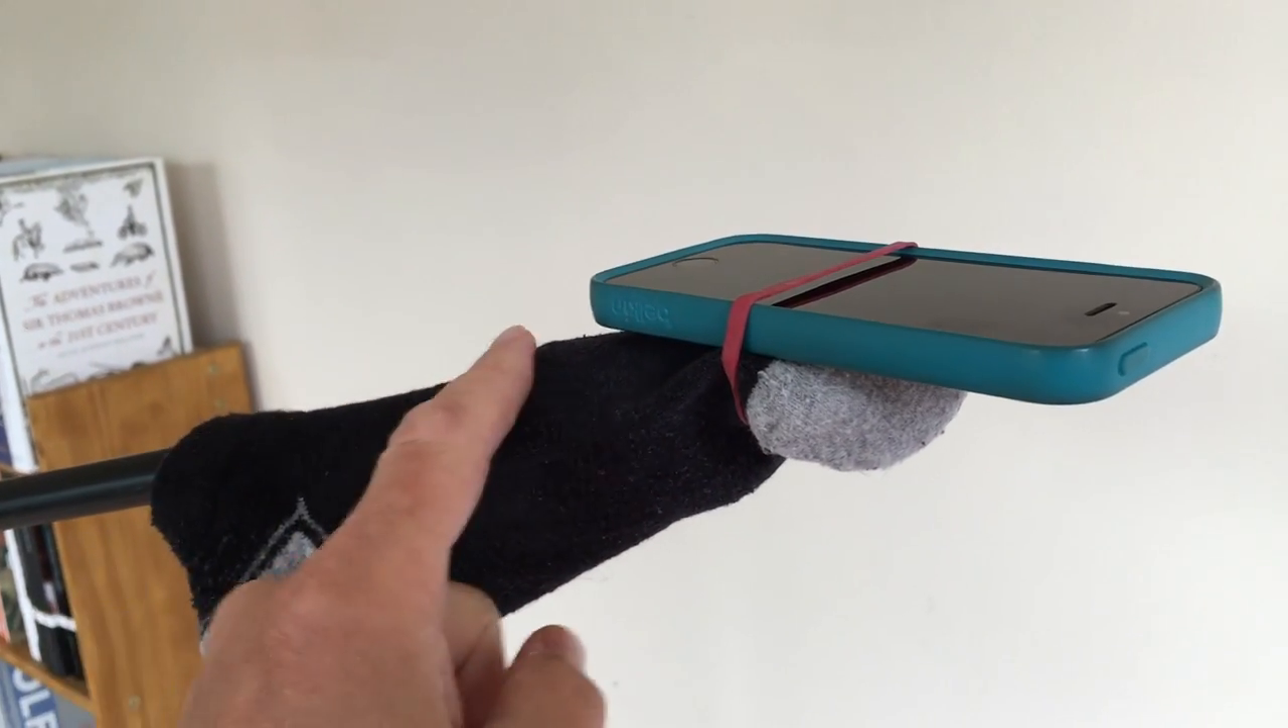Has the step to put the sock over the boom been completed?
Yes.